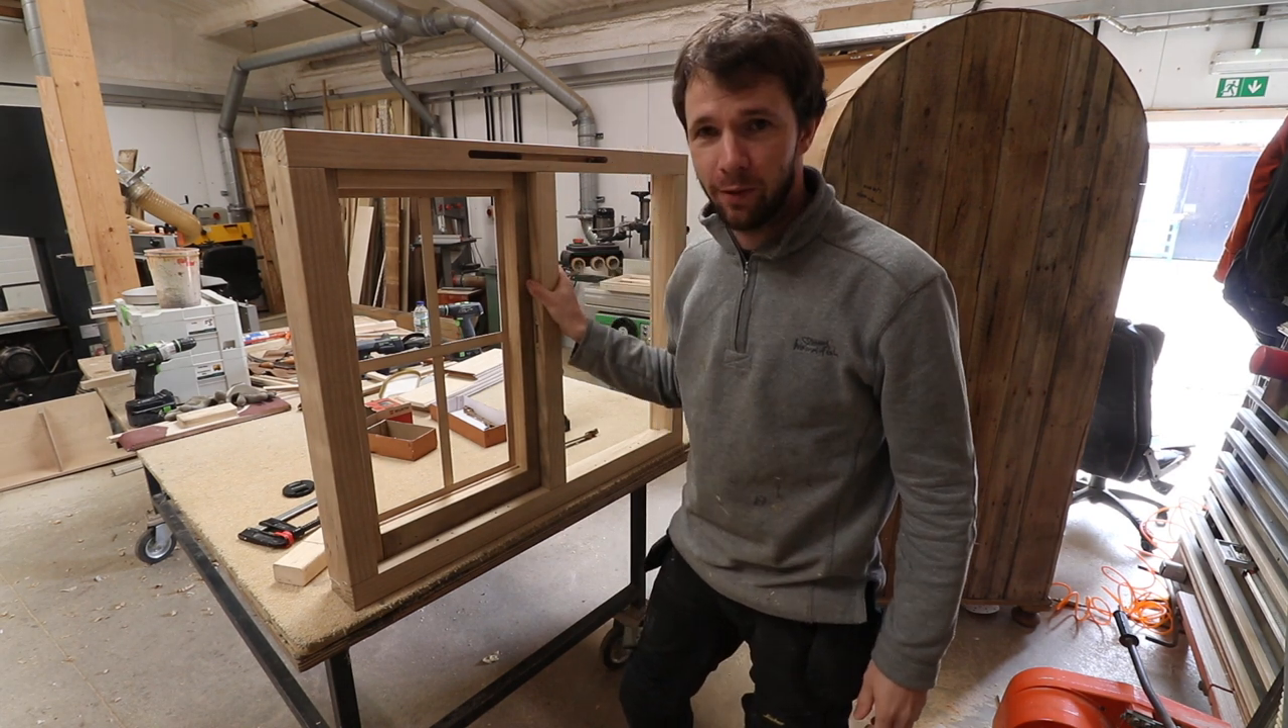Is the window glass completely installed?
No.